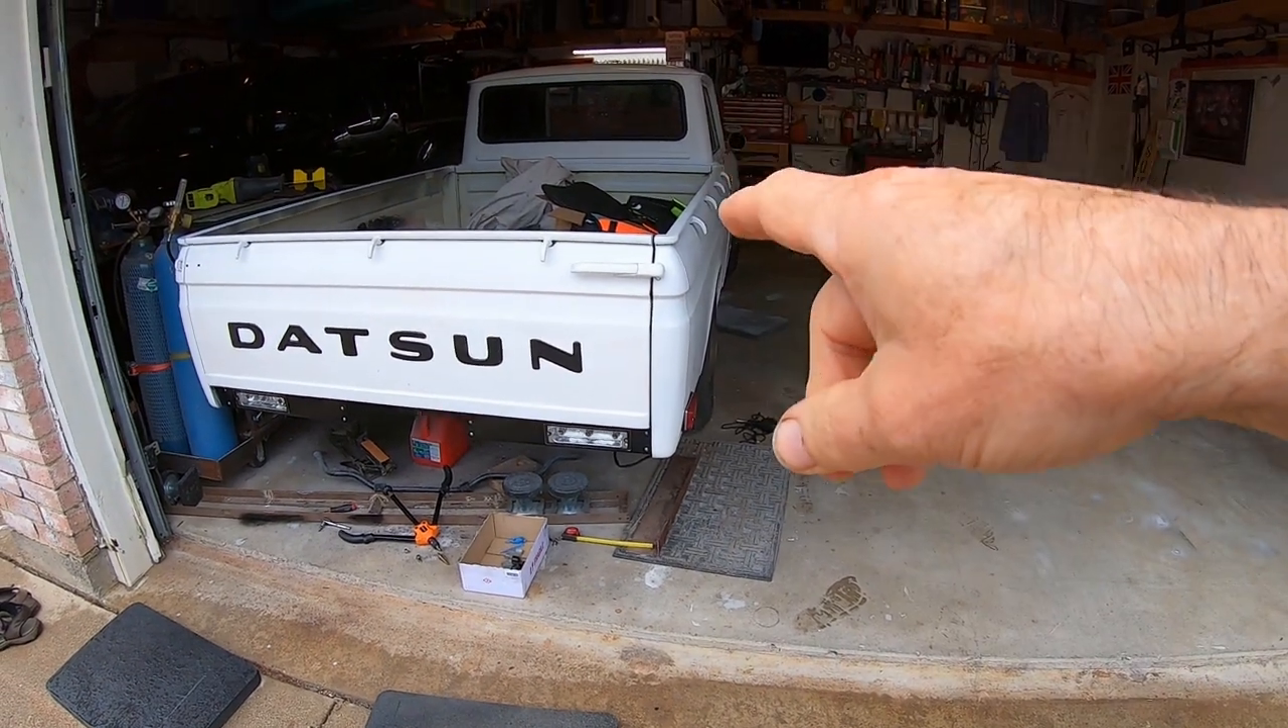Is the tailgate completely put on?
Yes.